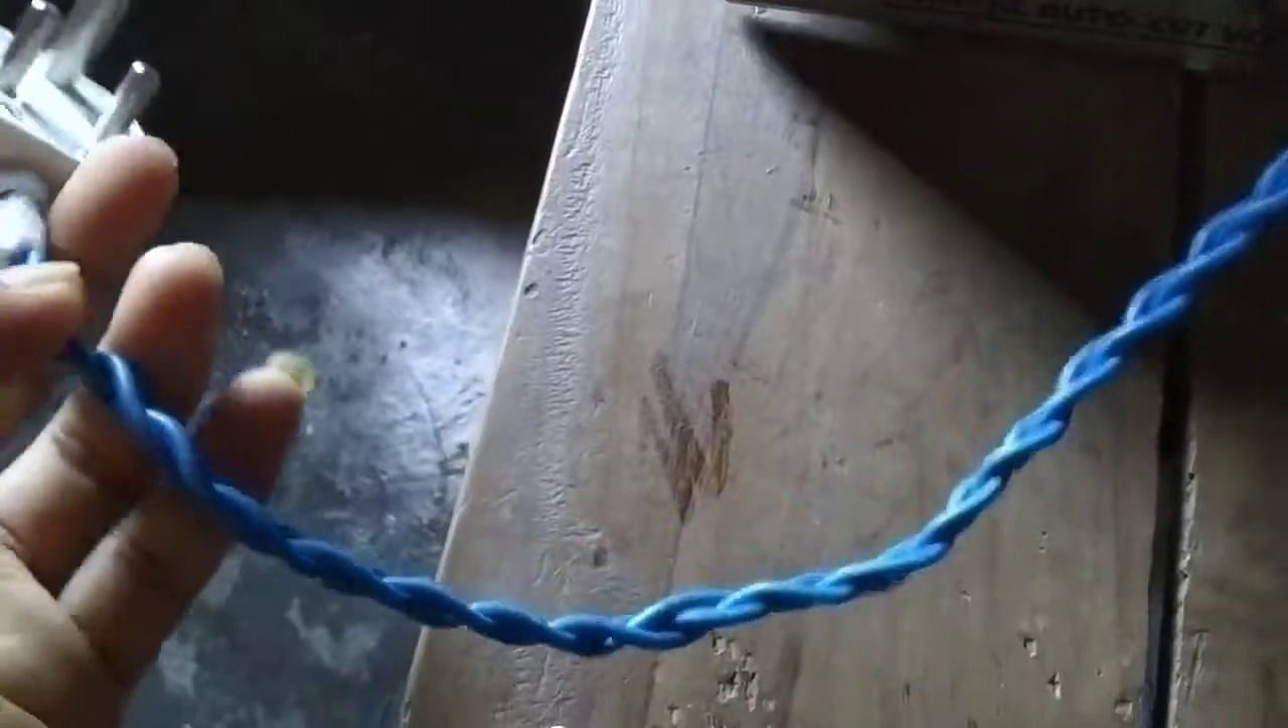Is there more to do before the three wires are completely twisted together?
No.